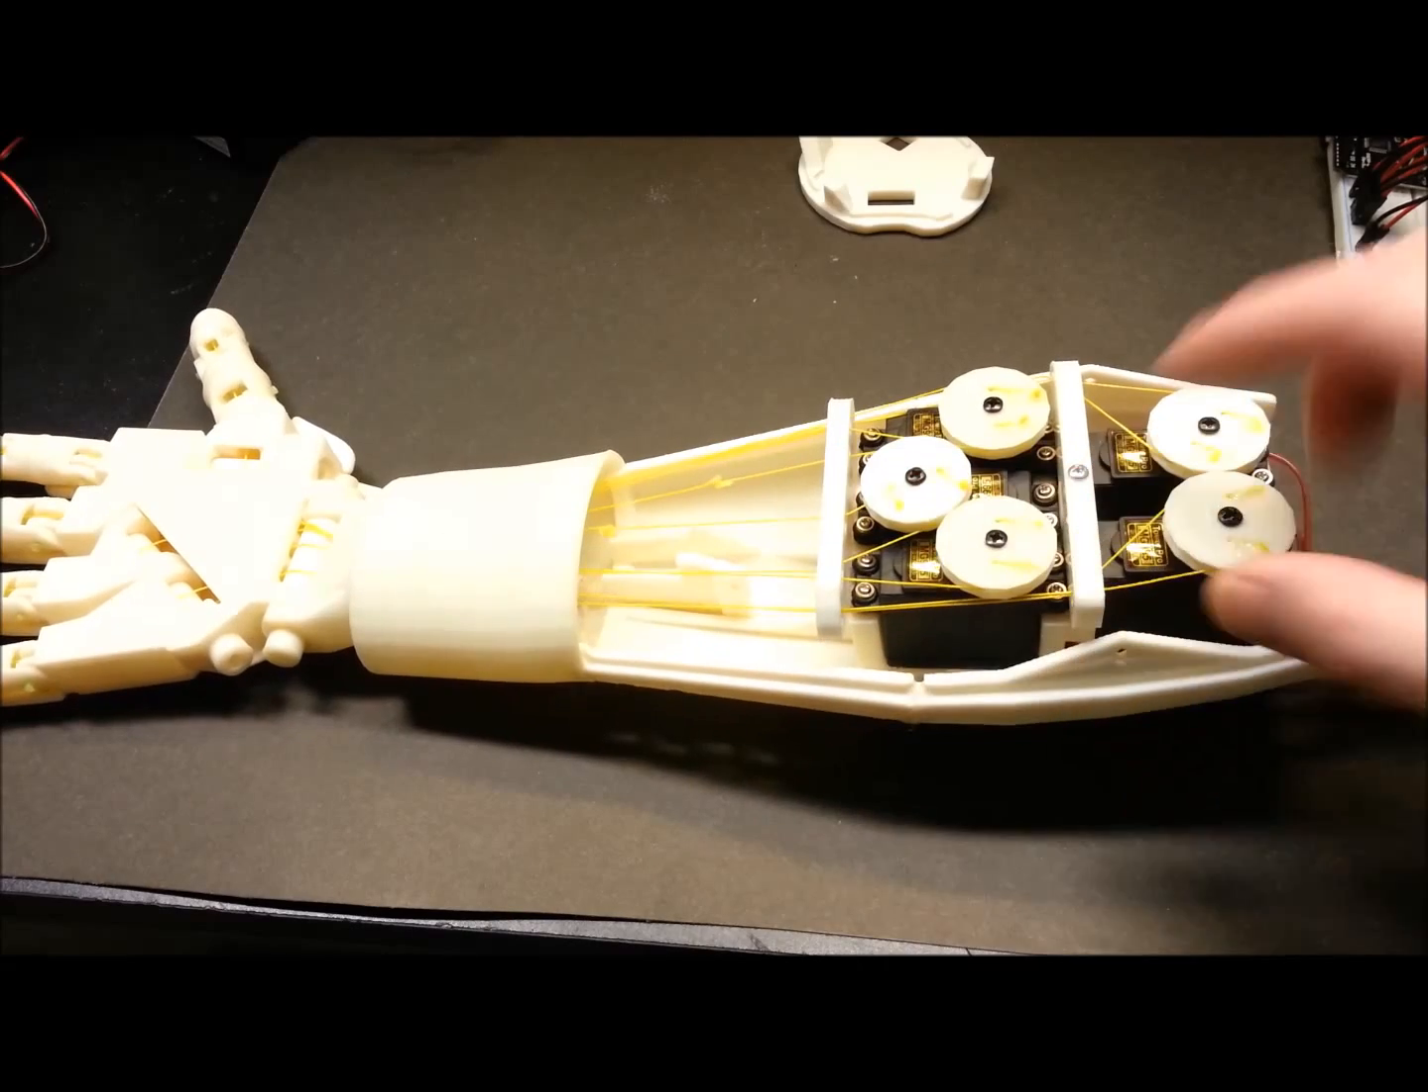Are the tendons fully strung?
Yes.